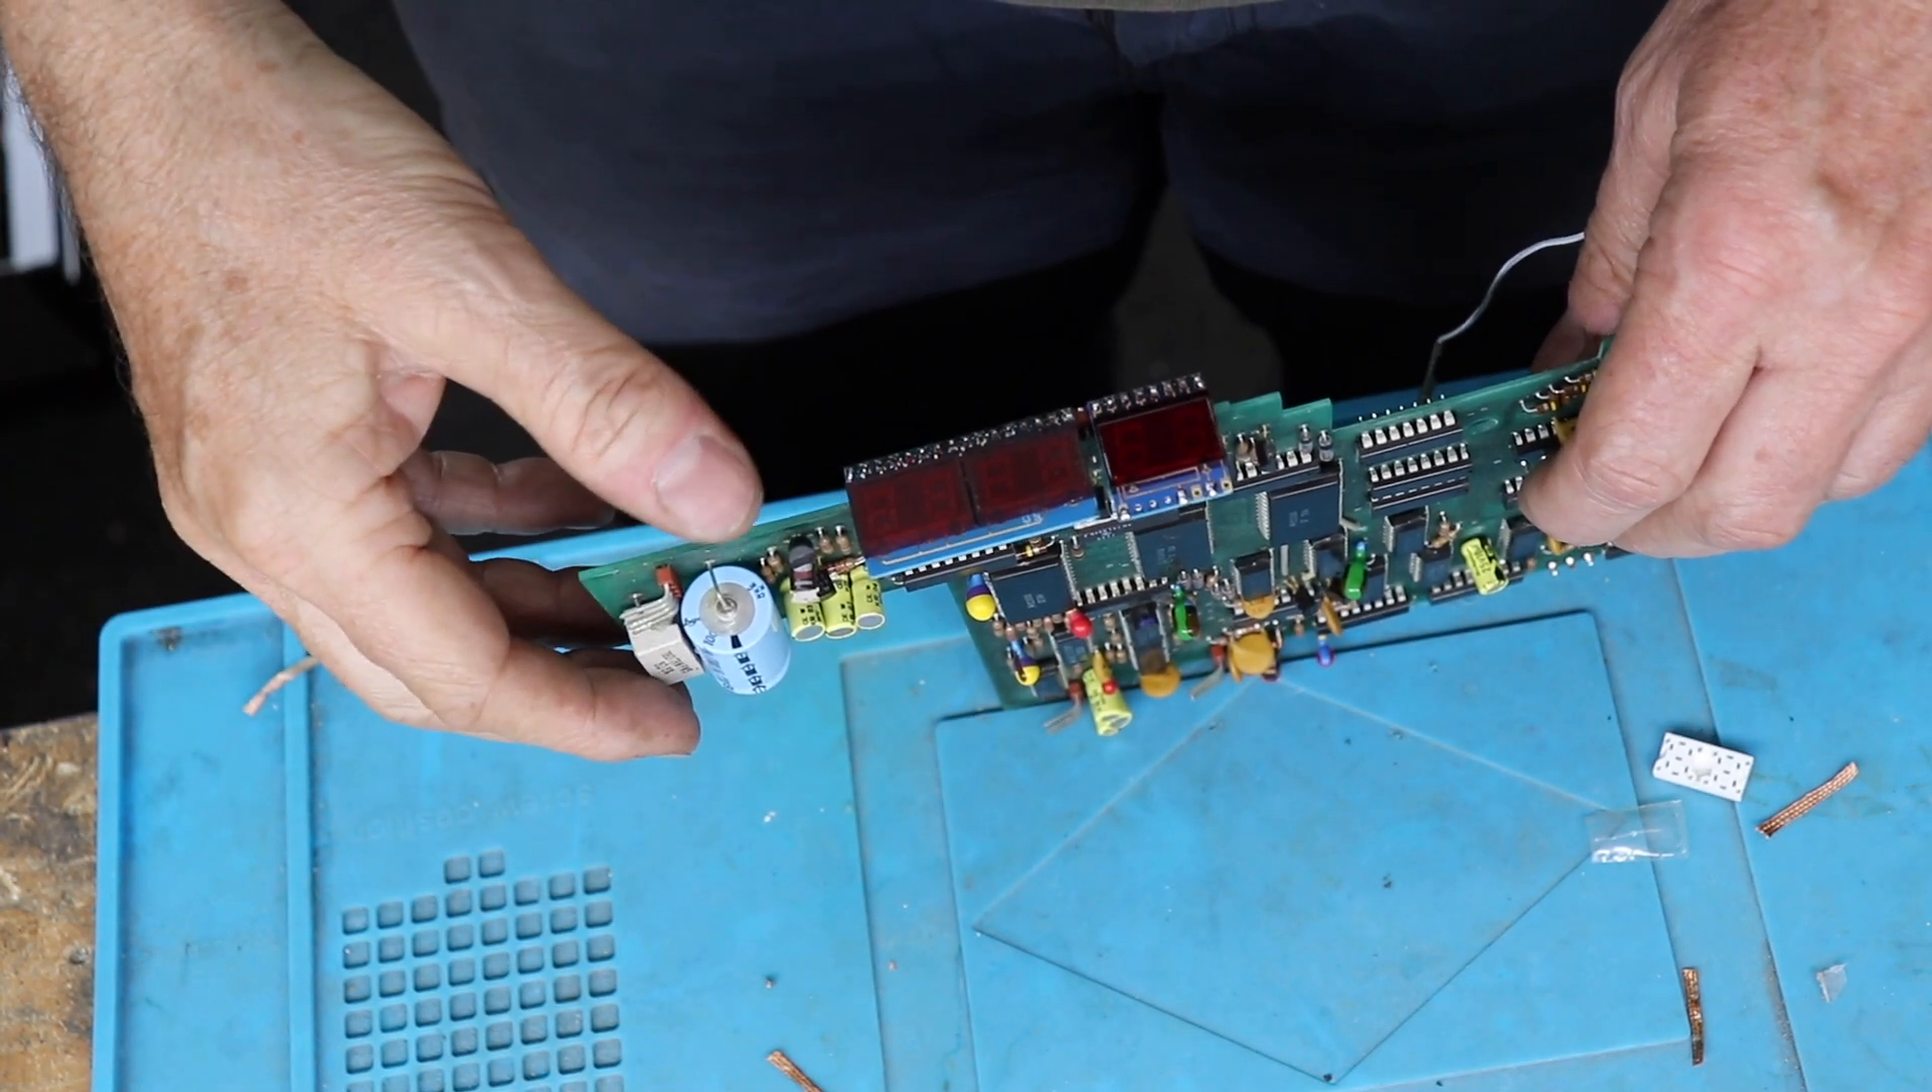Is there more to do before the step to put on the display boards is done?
No.